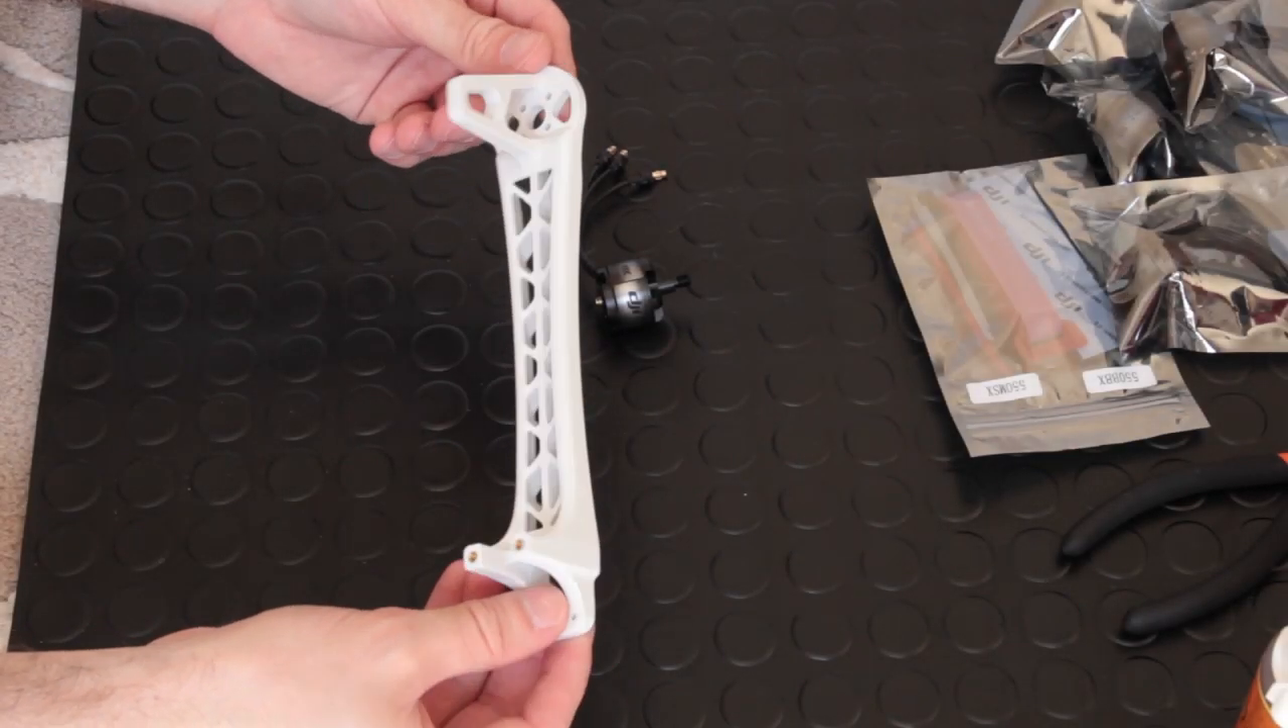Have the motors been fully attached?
No.